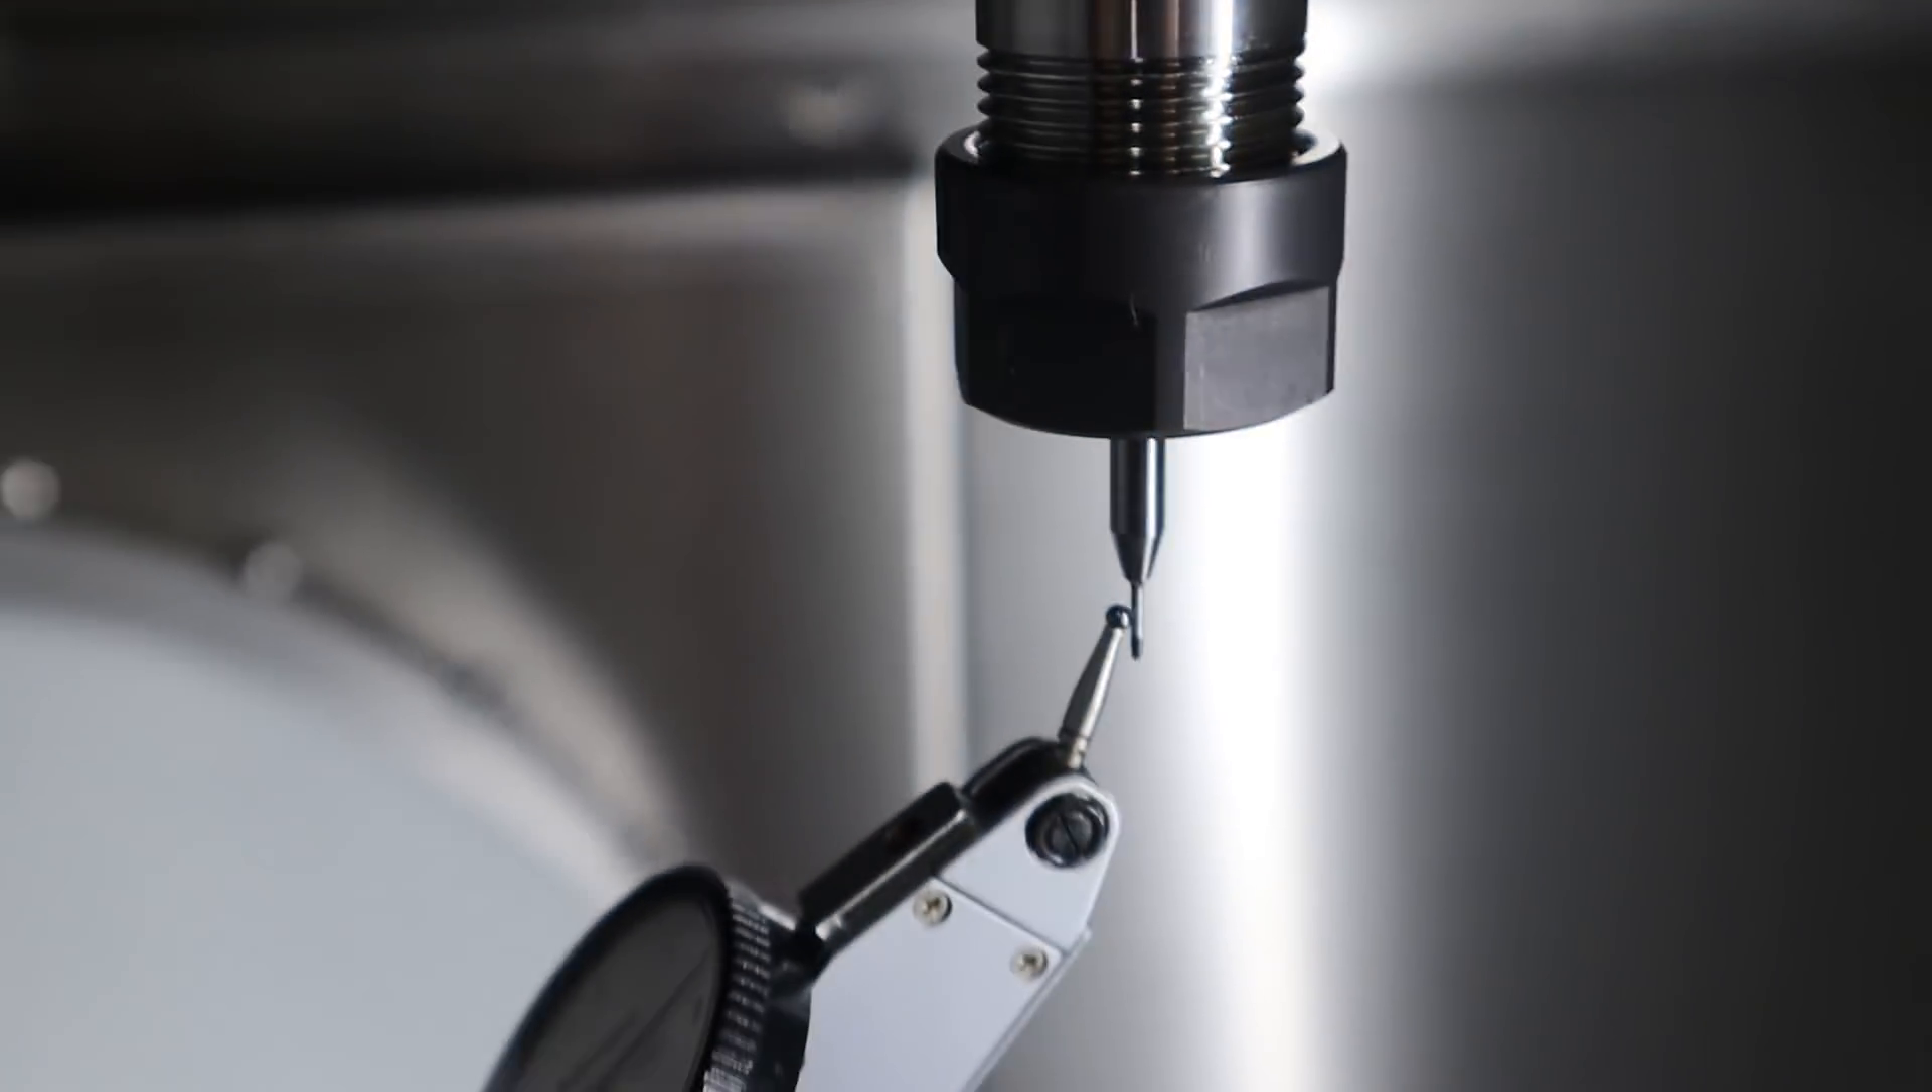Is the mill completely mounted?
Yes.